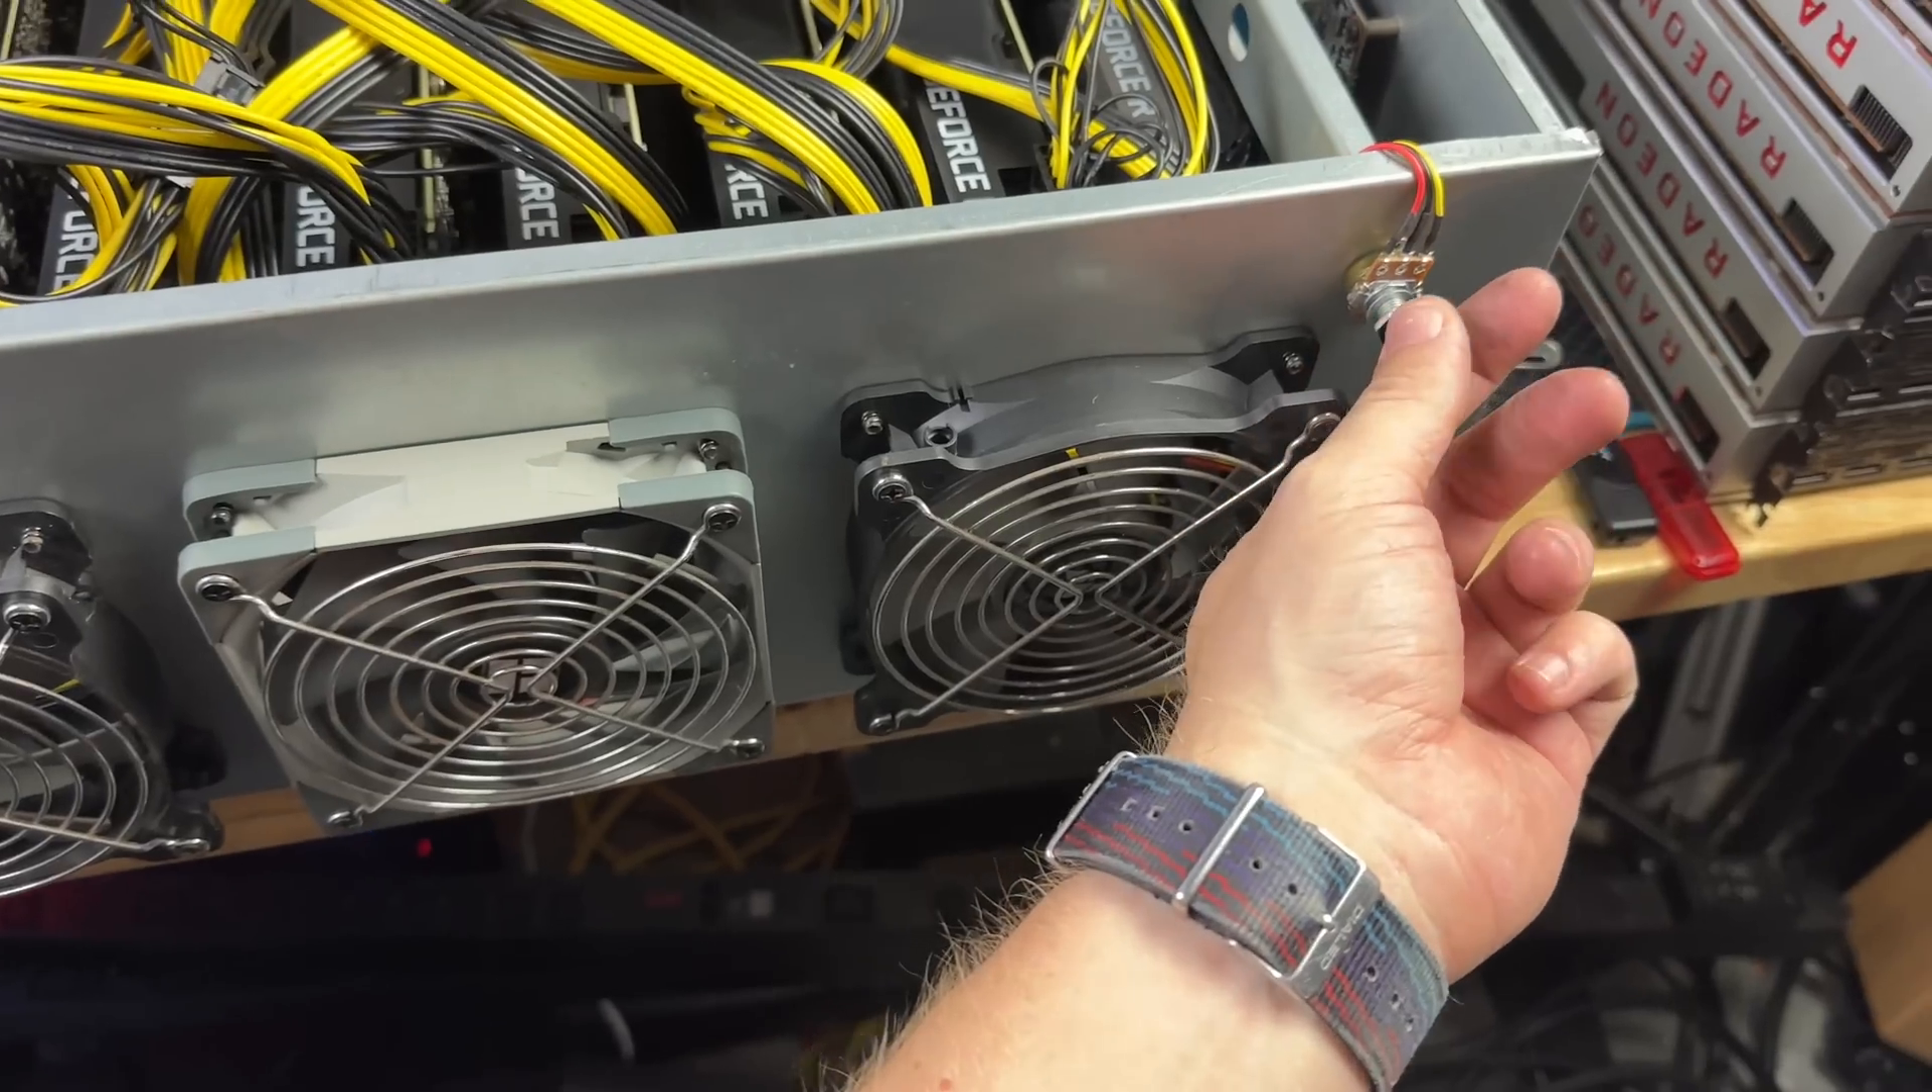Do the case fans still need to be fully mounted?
No.